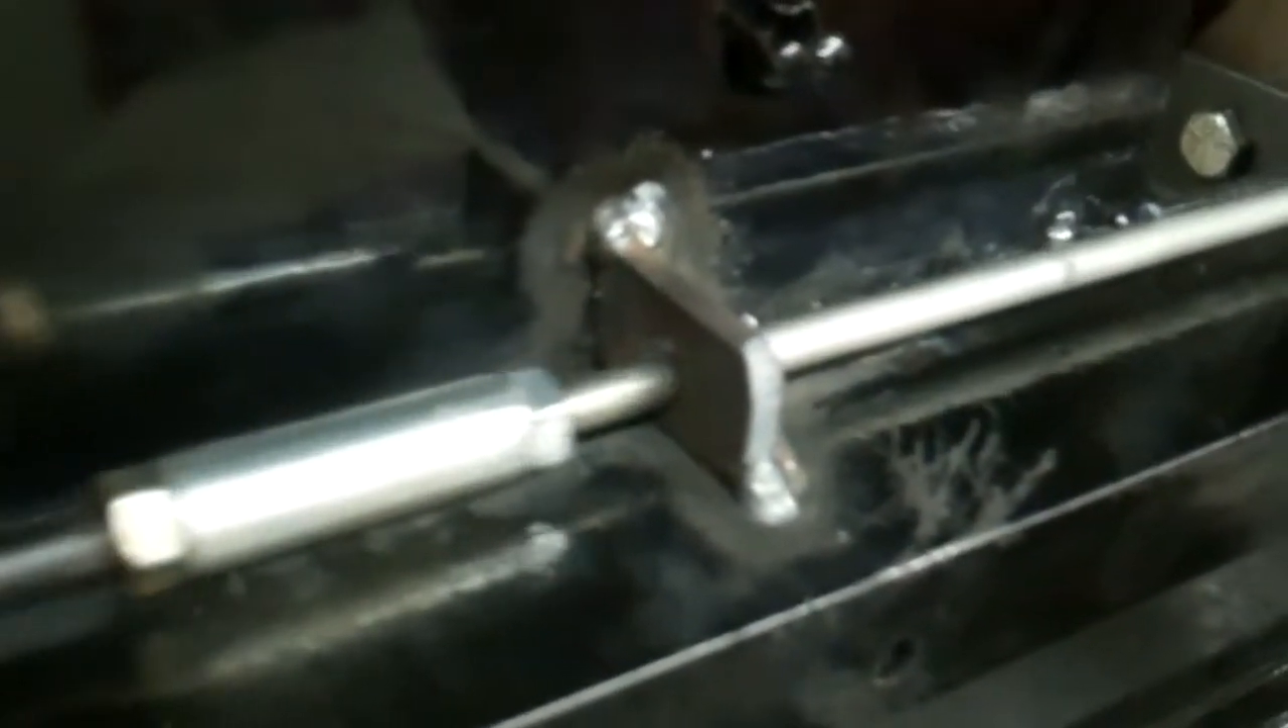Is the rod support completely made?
Yes.